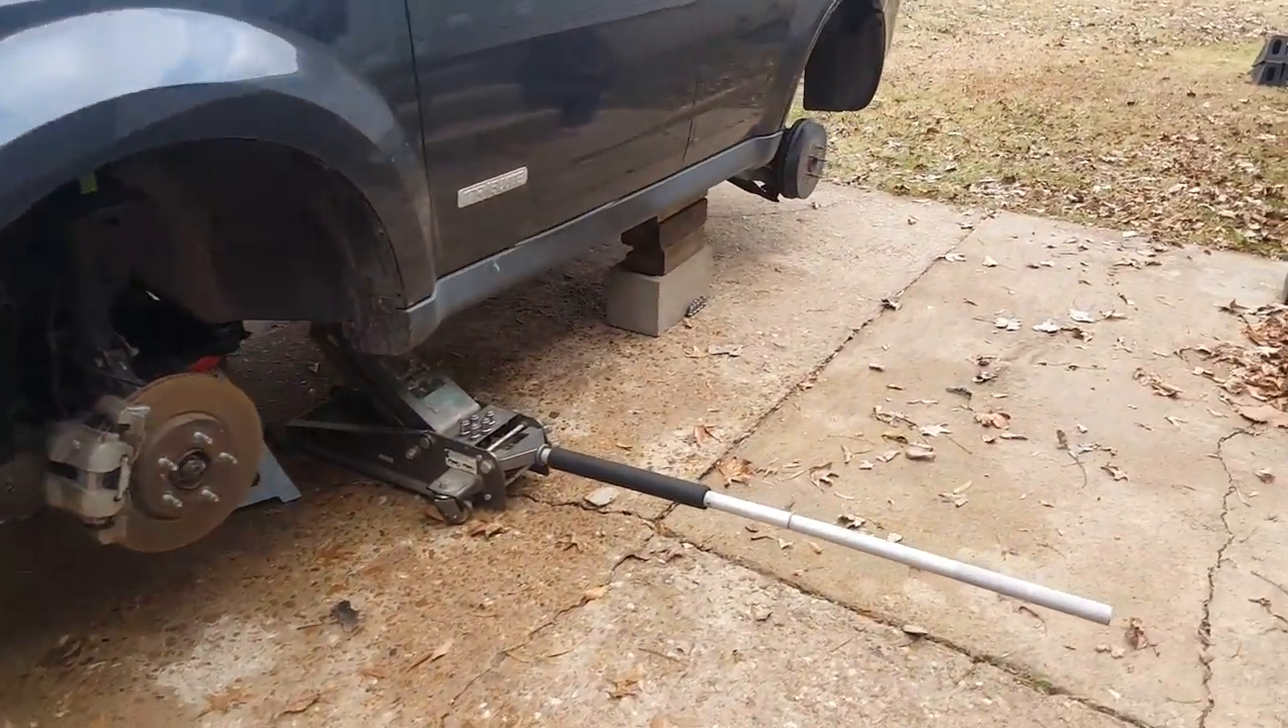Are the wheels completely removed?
Yes.